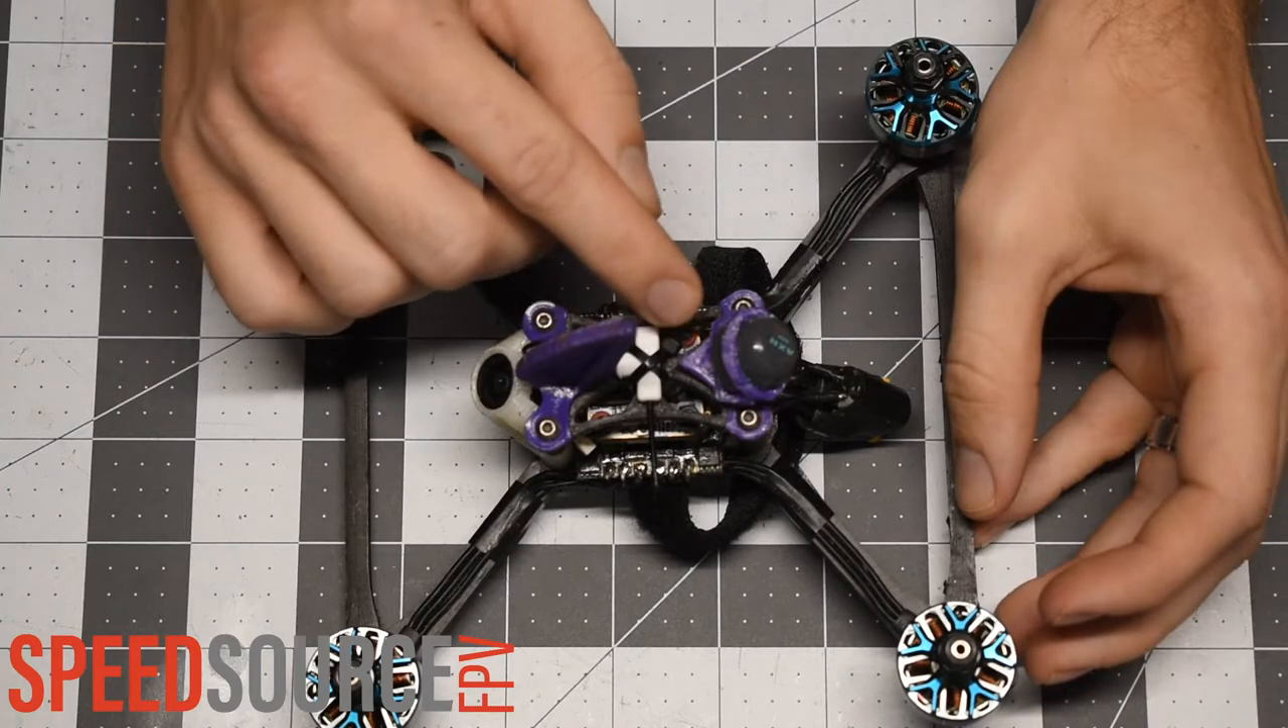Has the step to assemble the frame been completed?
Yes.